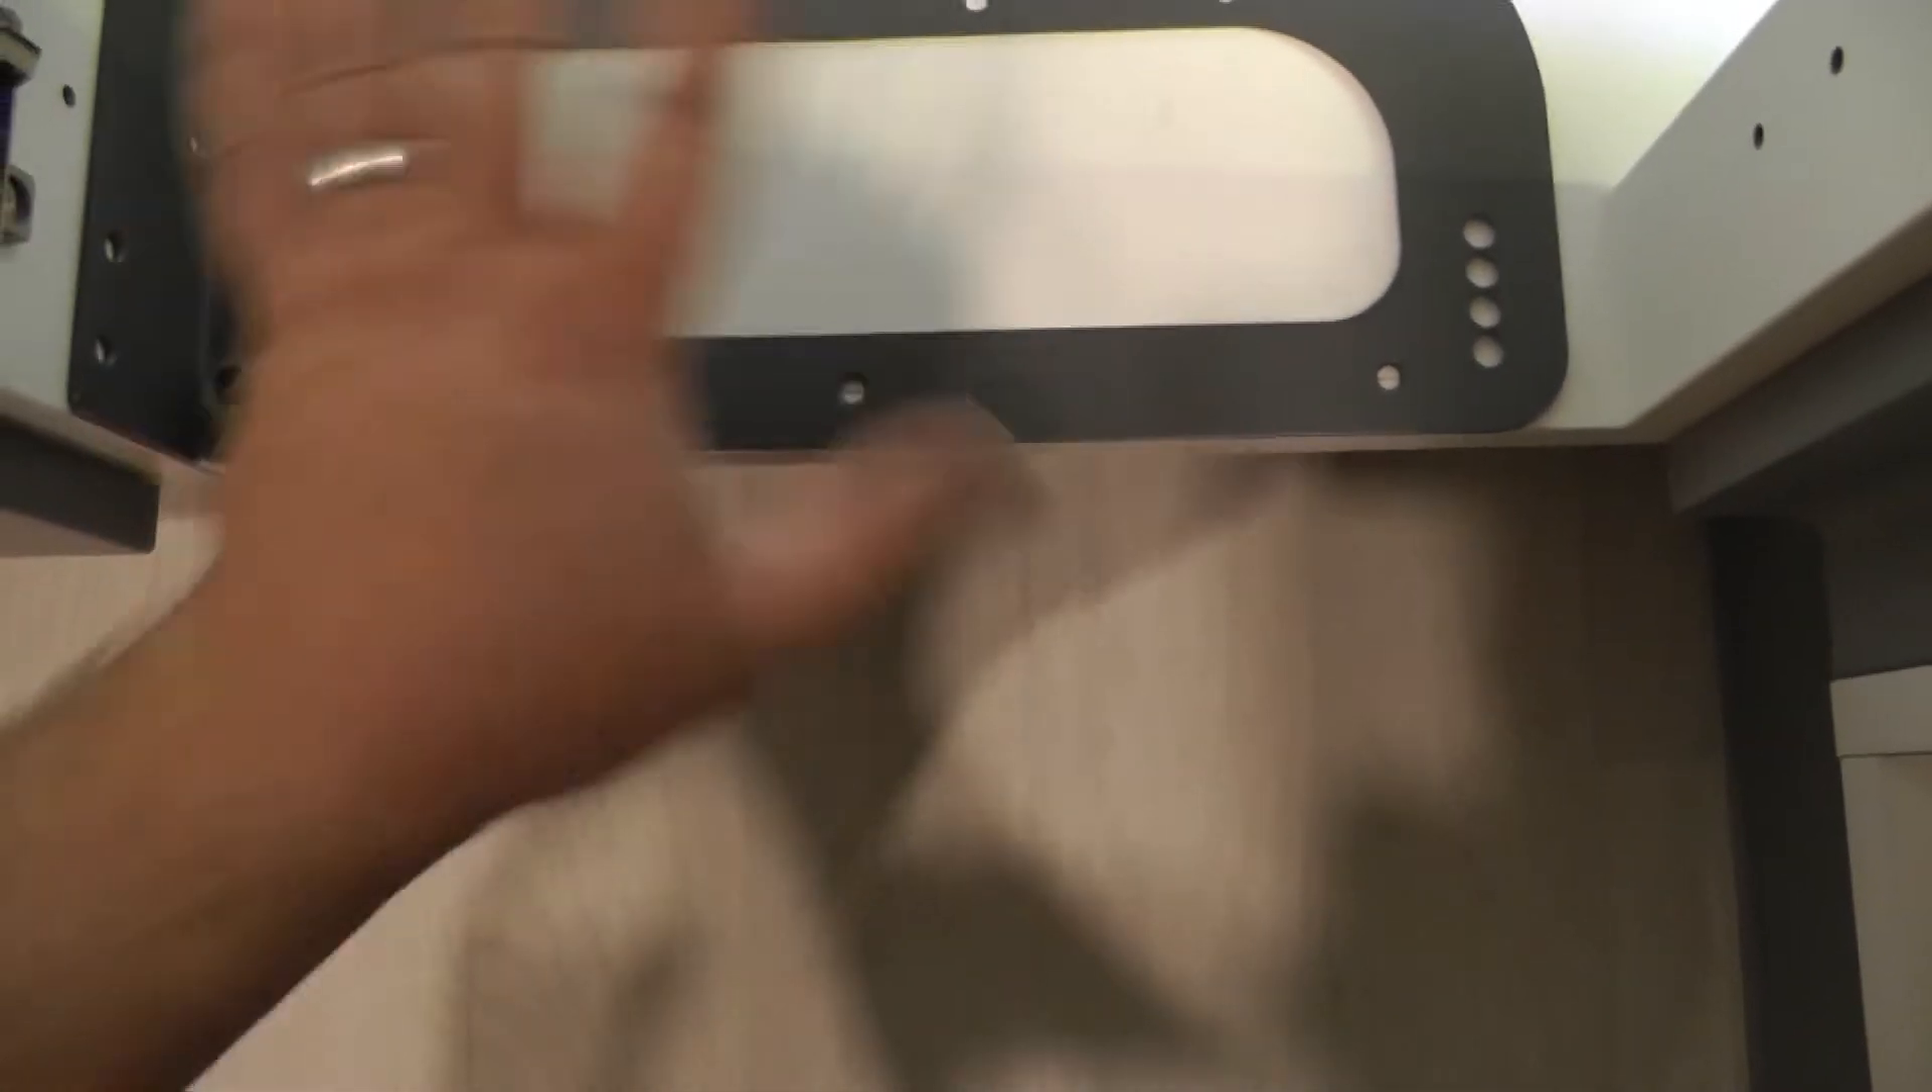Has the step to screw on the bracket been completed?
No.